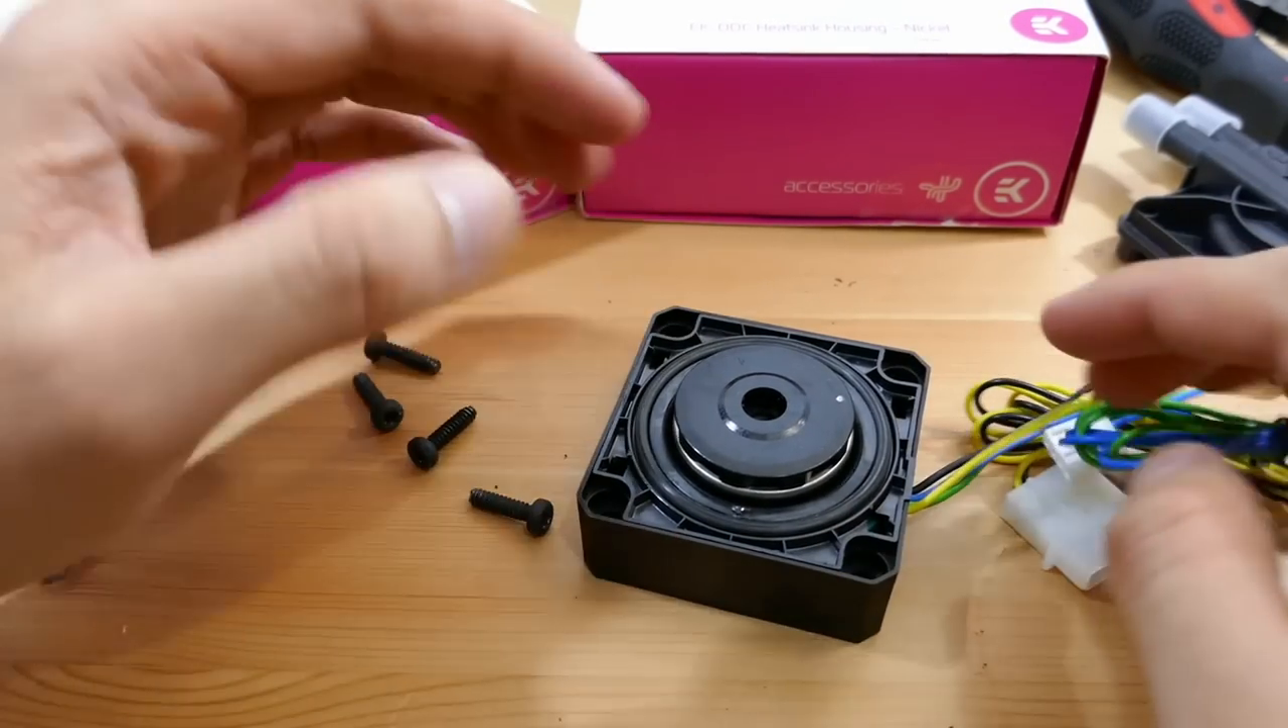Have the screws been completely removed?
Yes.